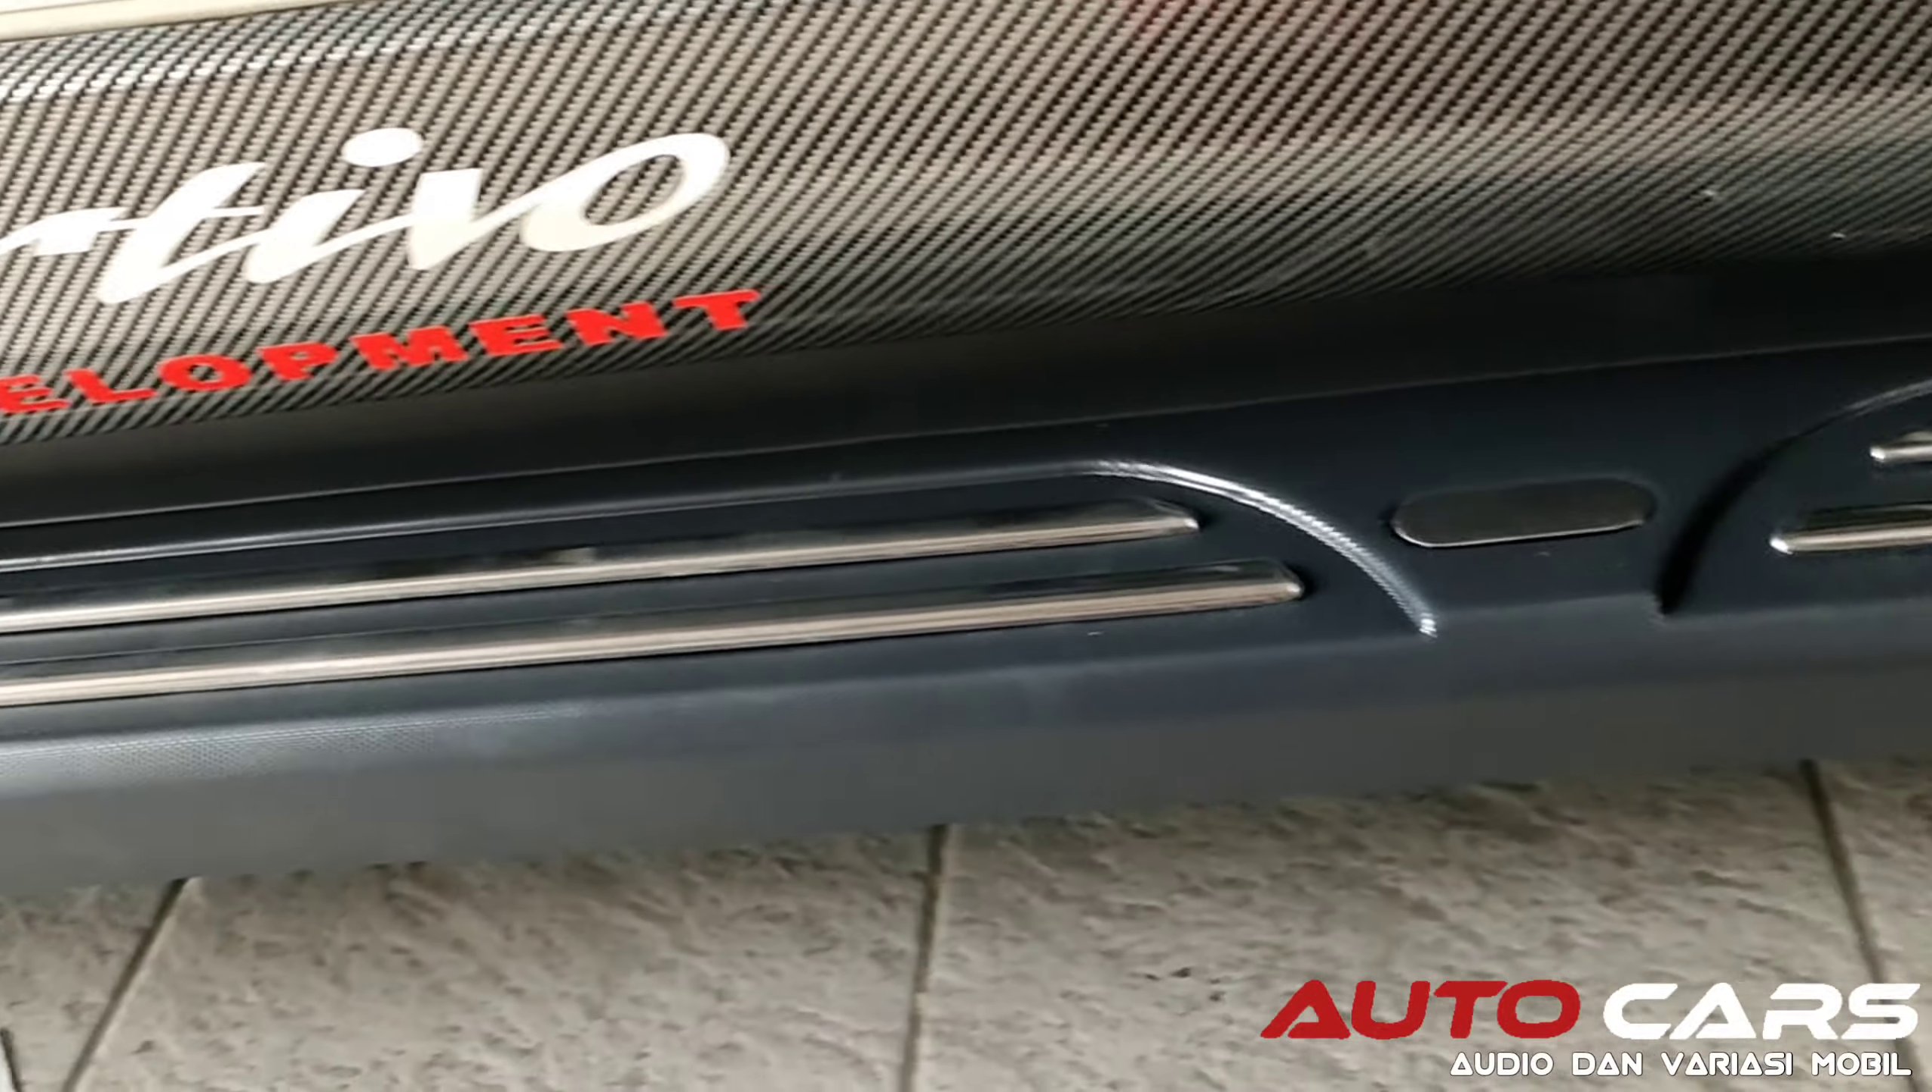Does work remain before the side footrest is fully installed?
No.